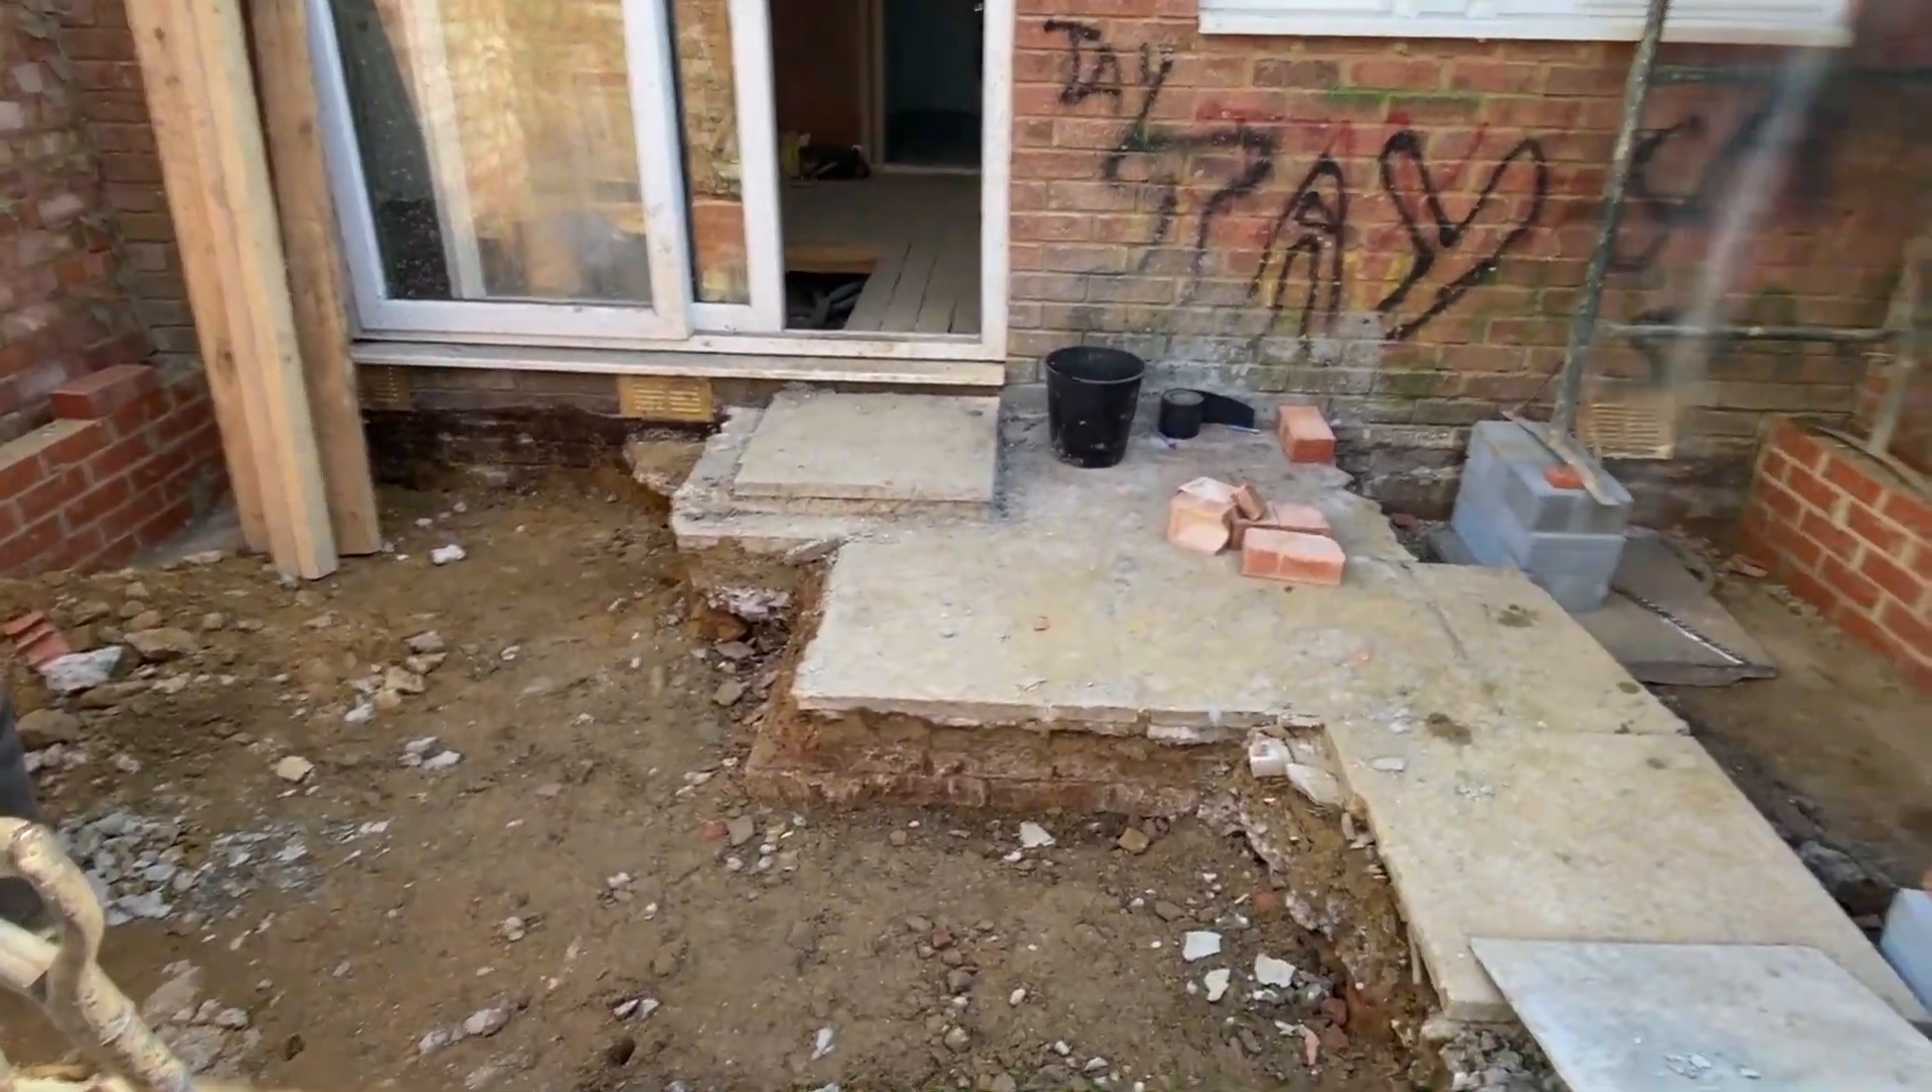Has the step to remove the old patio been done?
No.